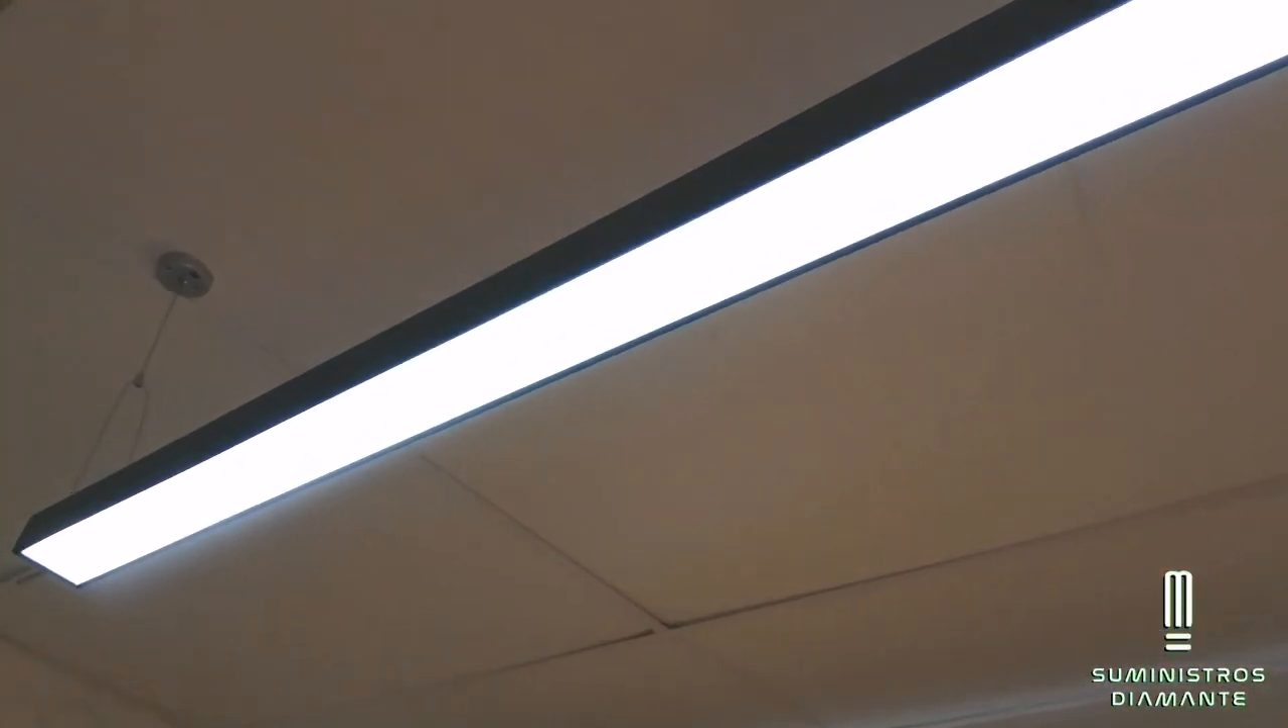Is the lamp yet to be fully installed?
No.